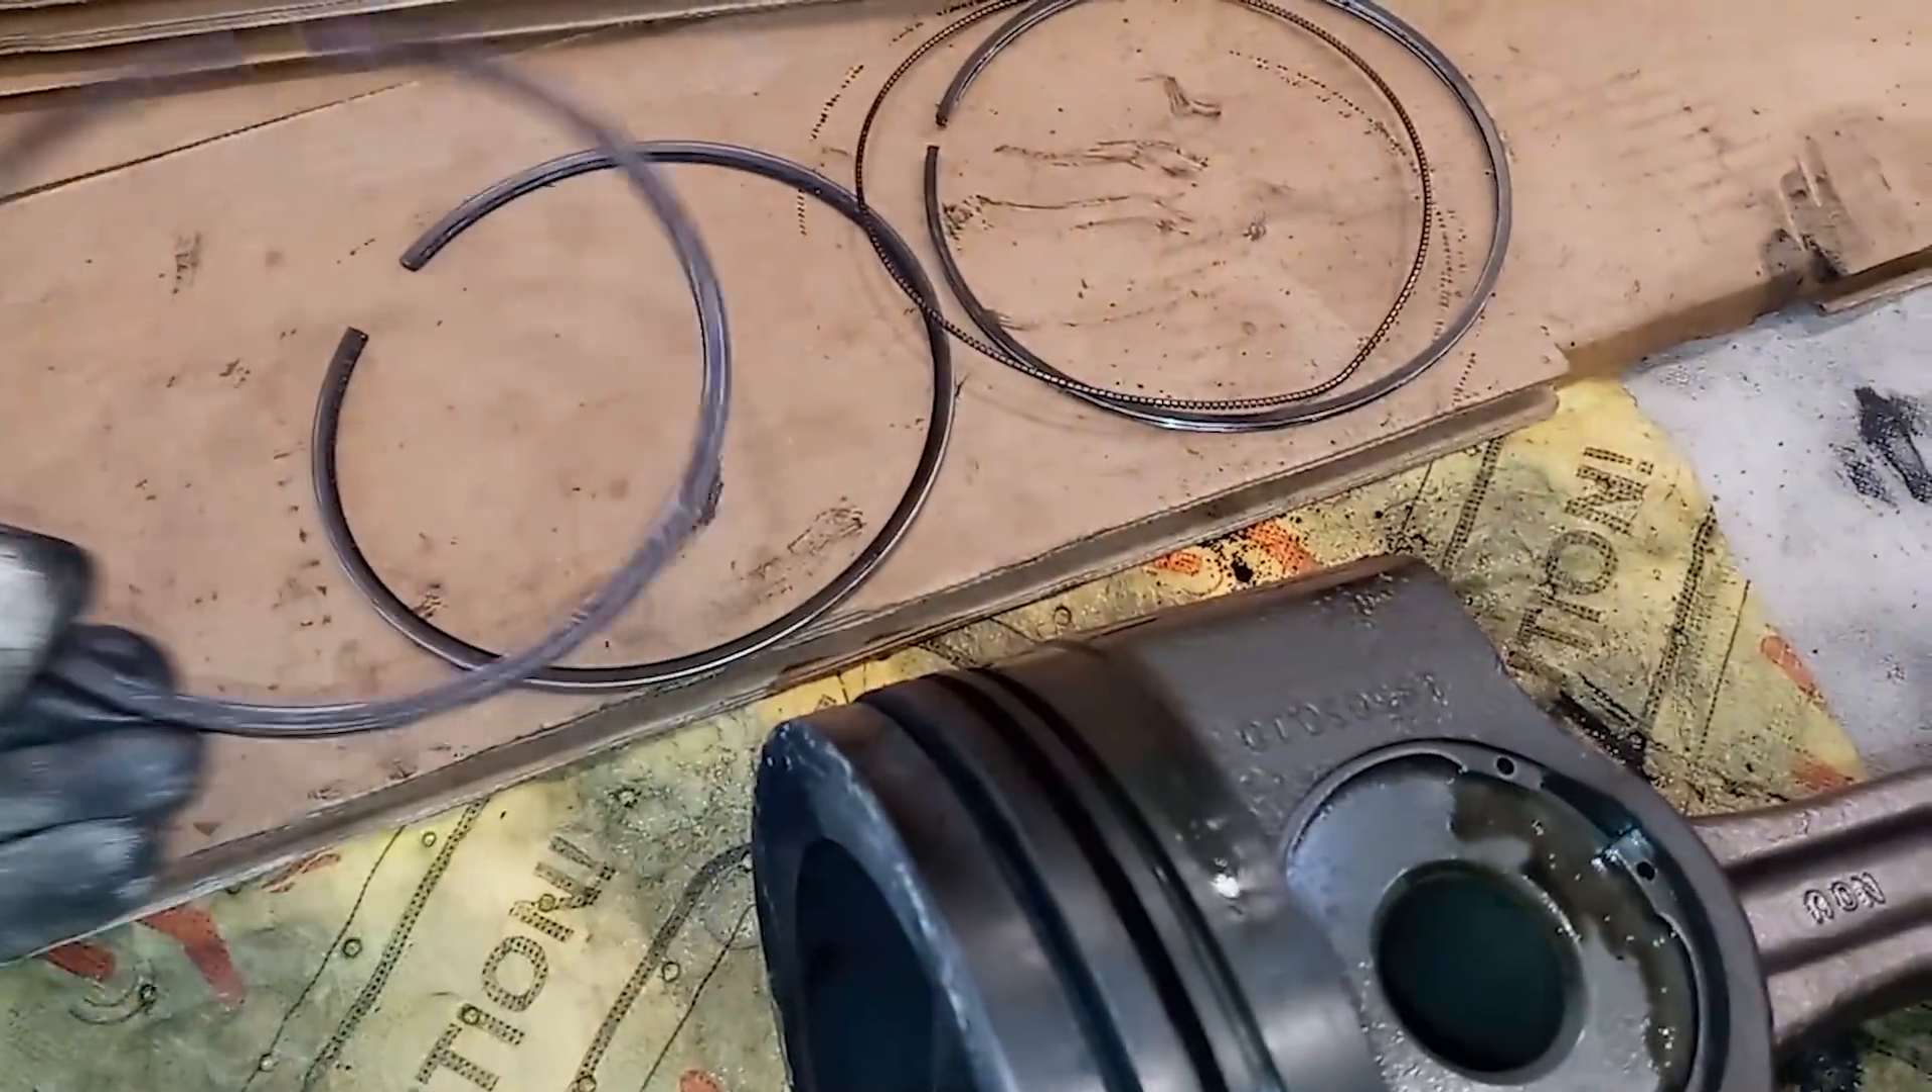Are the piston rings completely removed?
Yes.